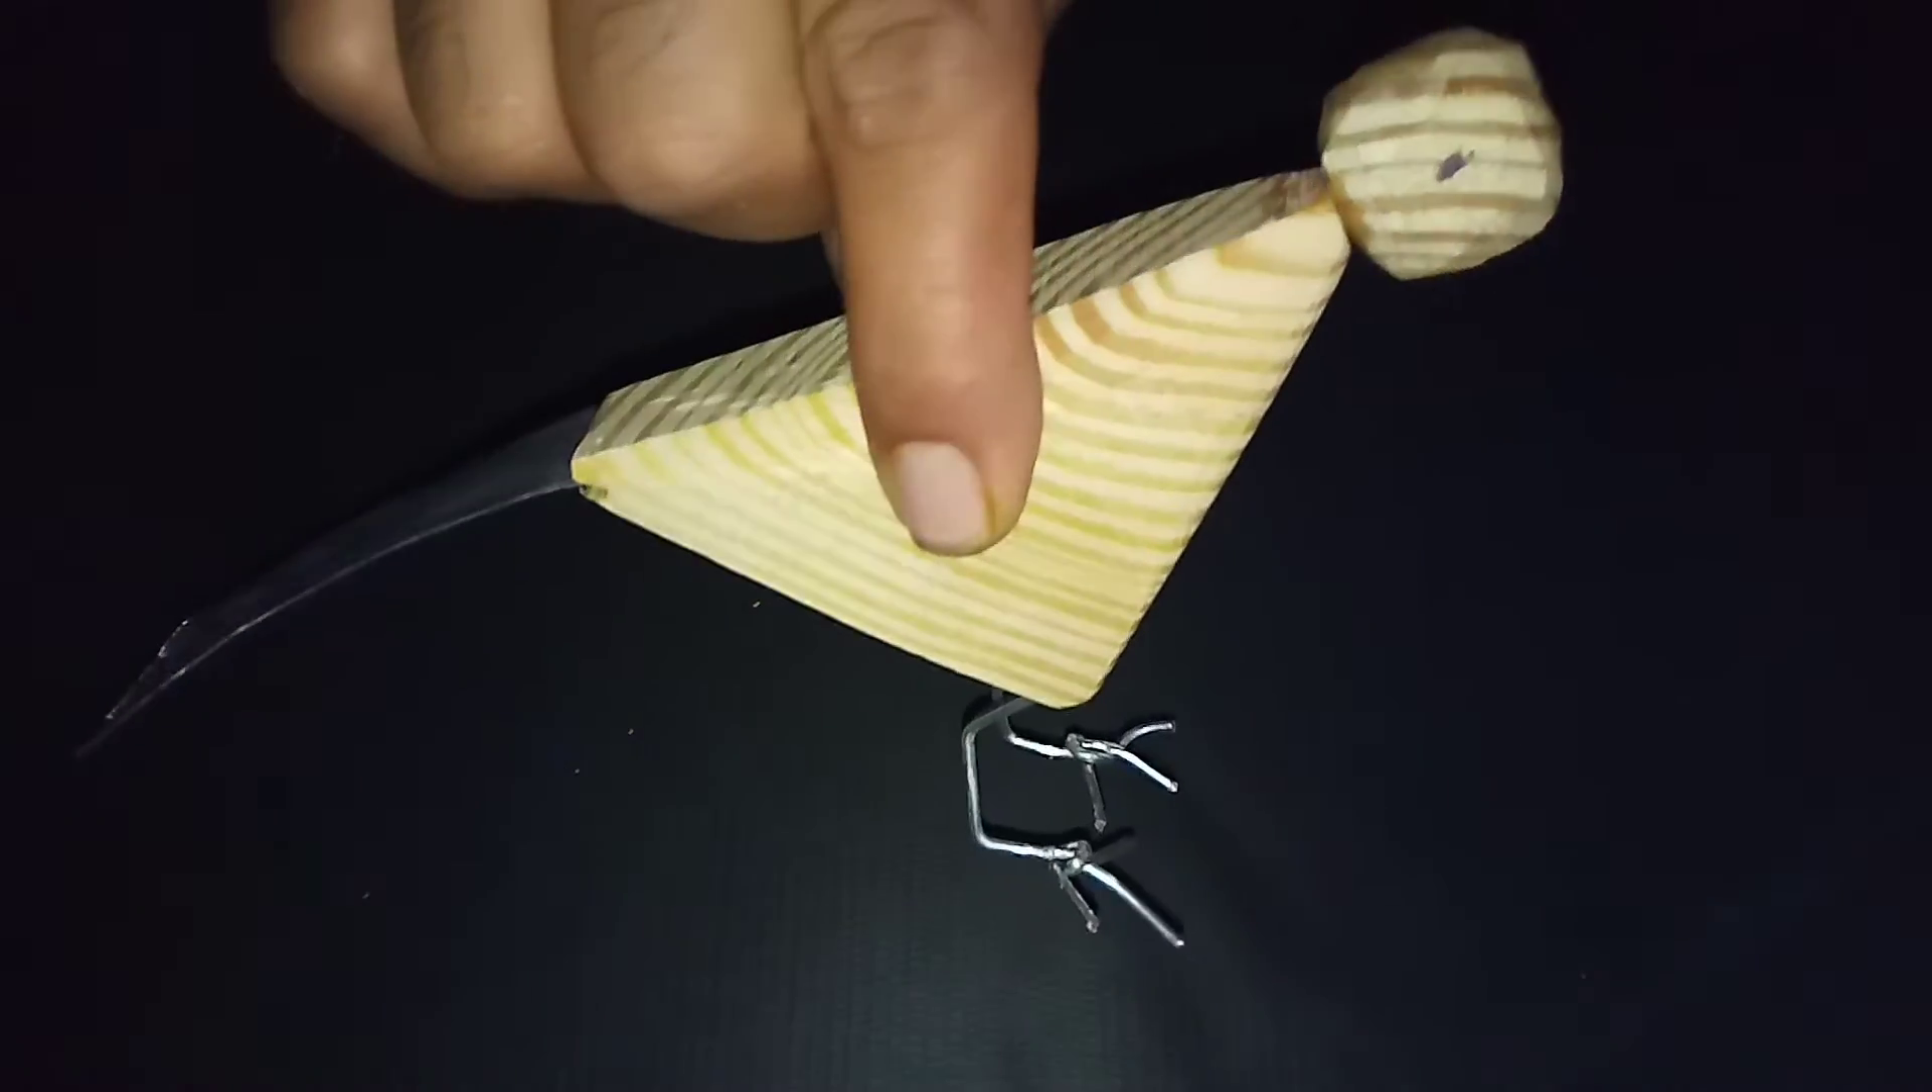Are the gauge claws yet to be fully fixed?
No.